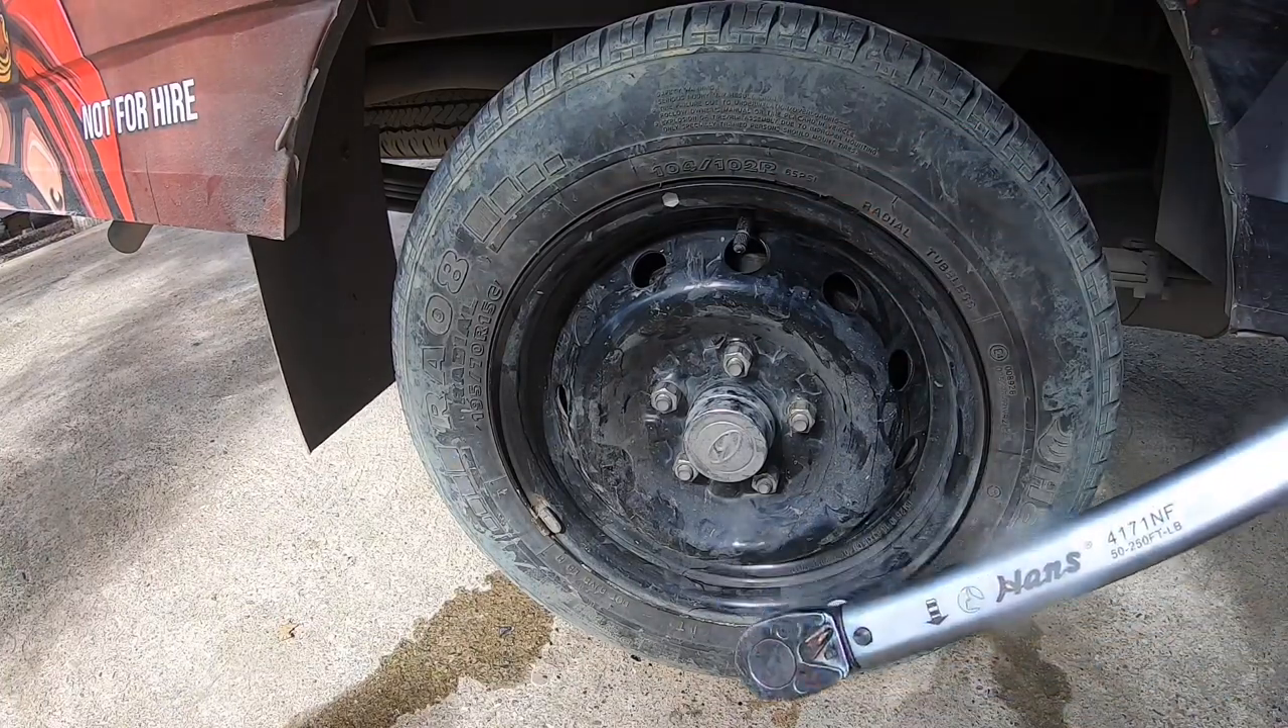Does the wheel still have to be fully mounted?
No.